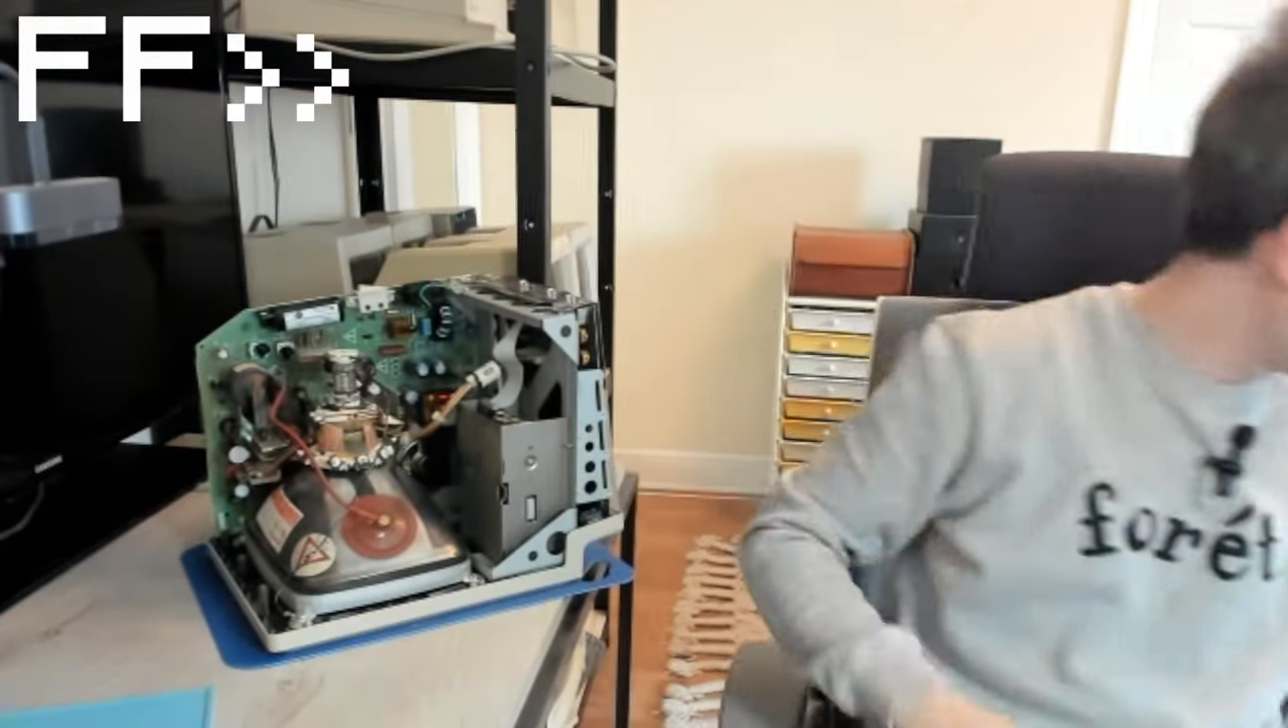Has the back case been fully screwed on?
No.